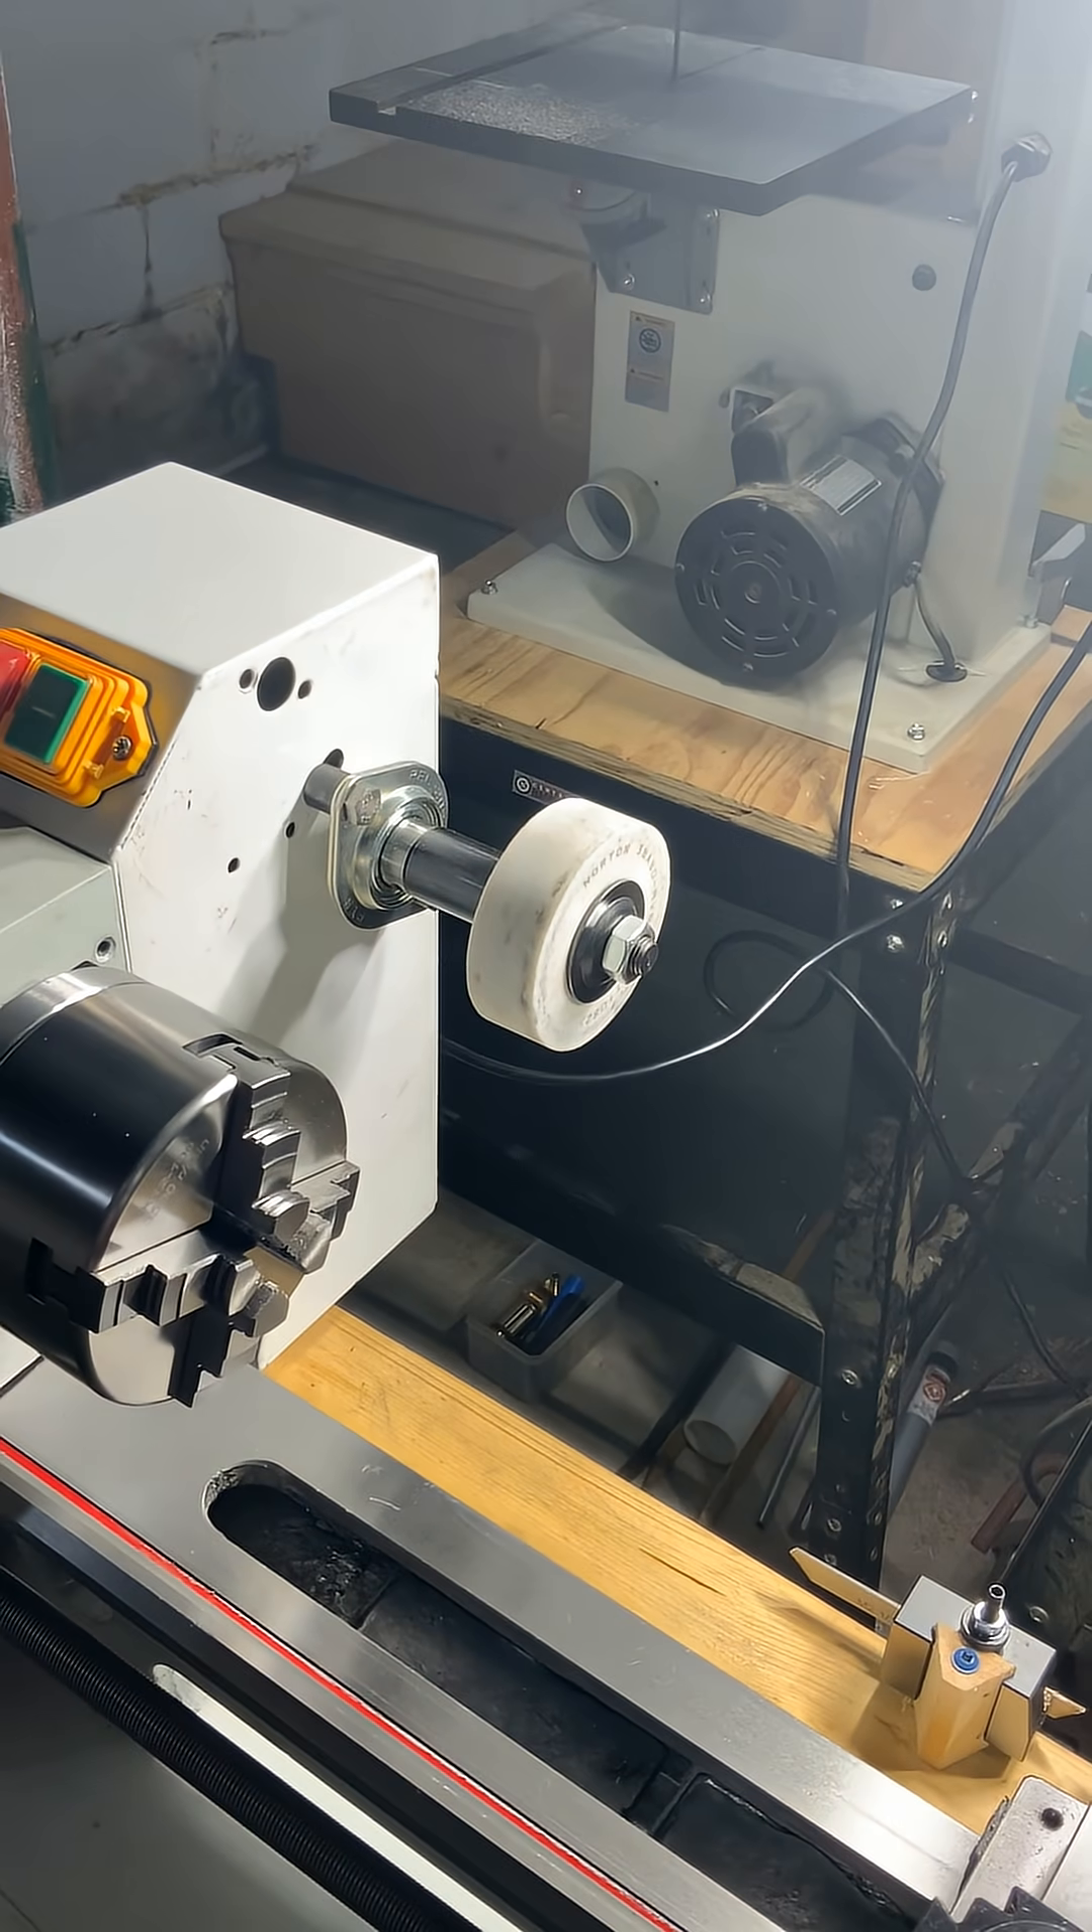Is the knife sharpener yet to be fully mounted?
No.